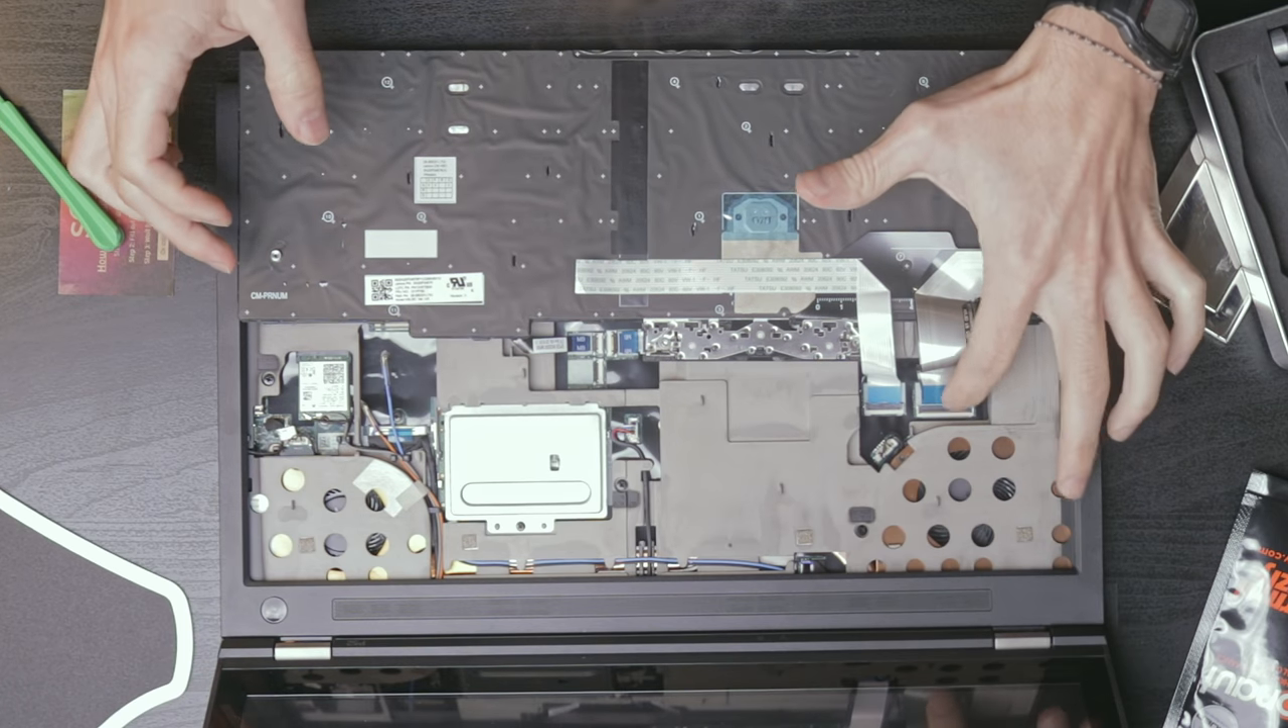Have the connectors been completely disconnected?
No.